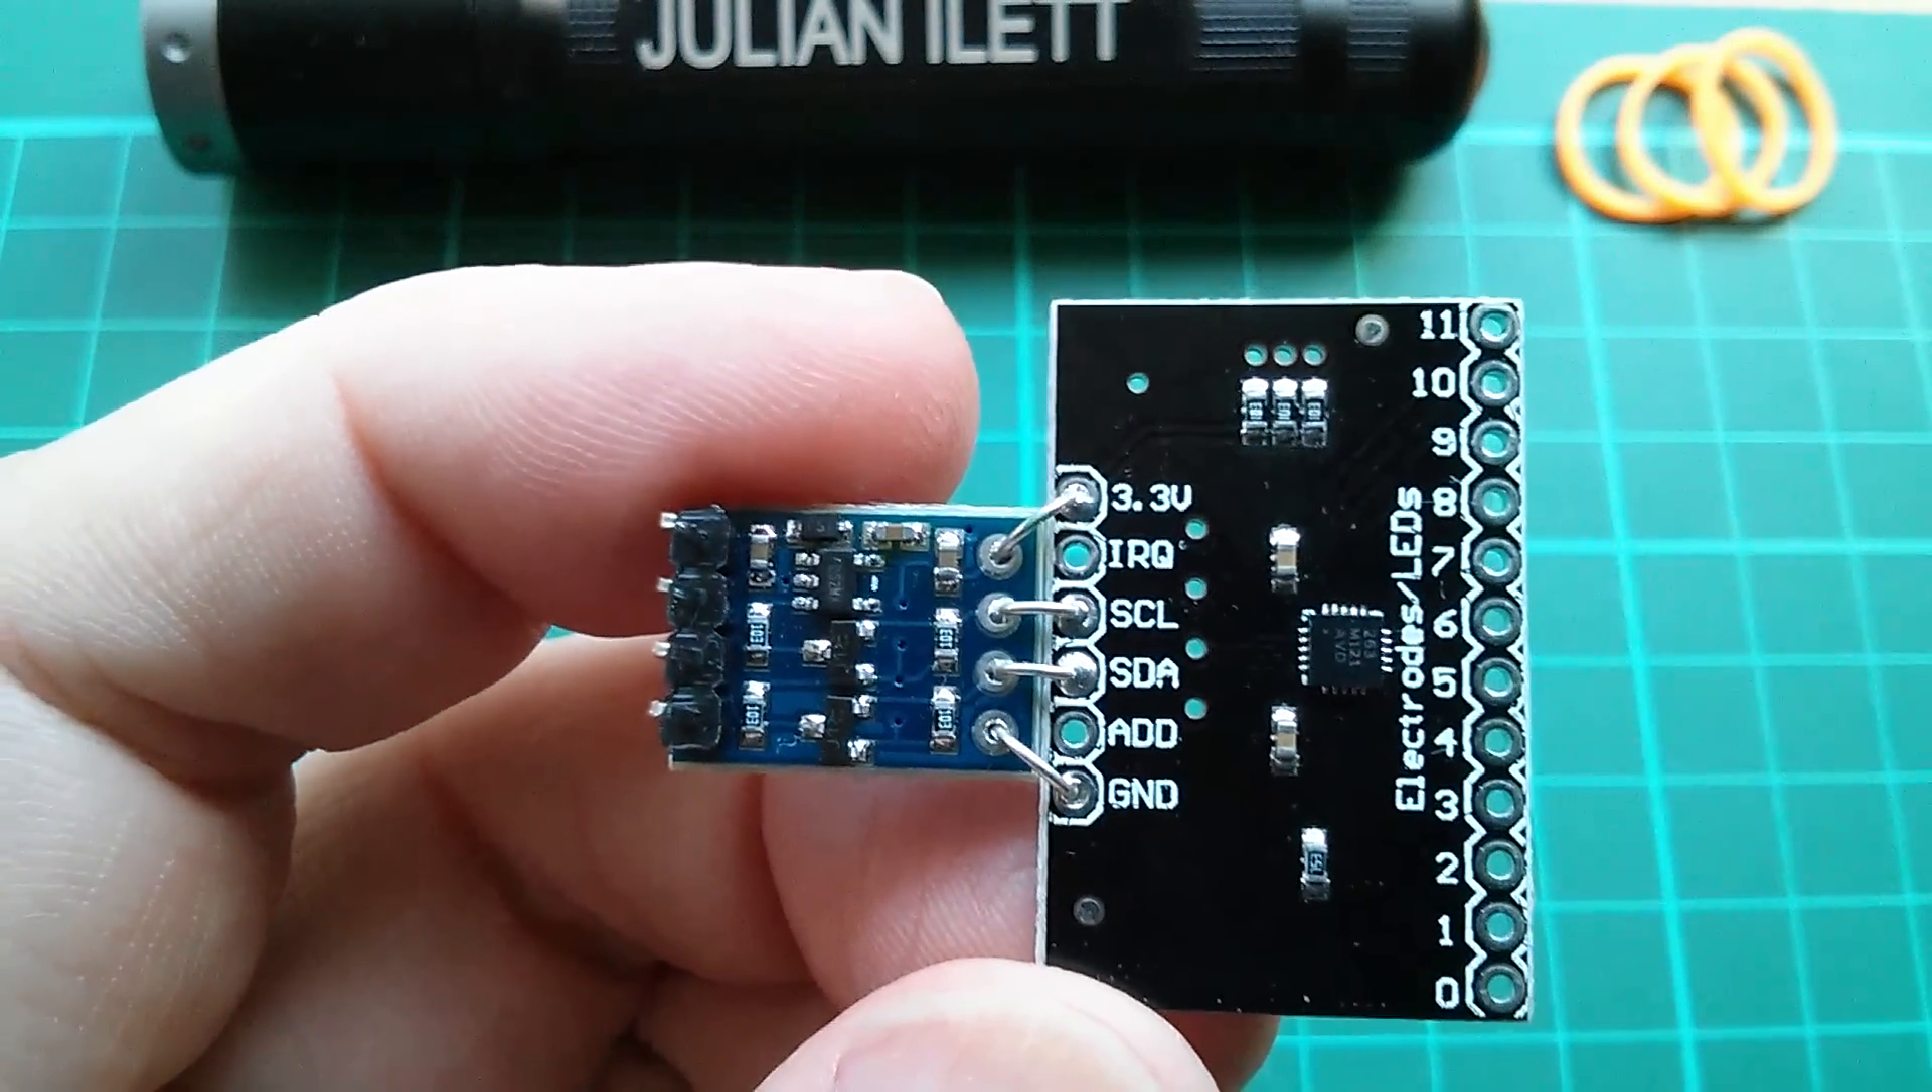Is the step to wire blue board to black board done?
Yes.